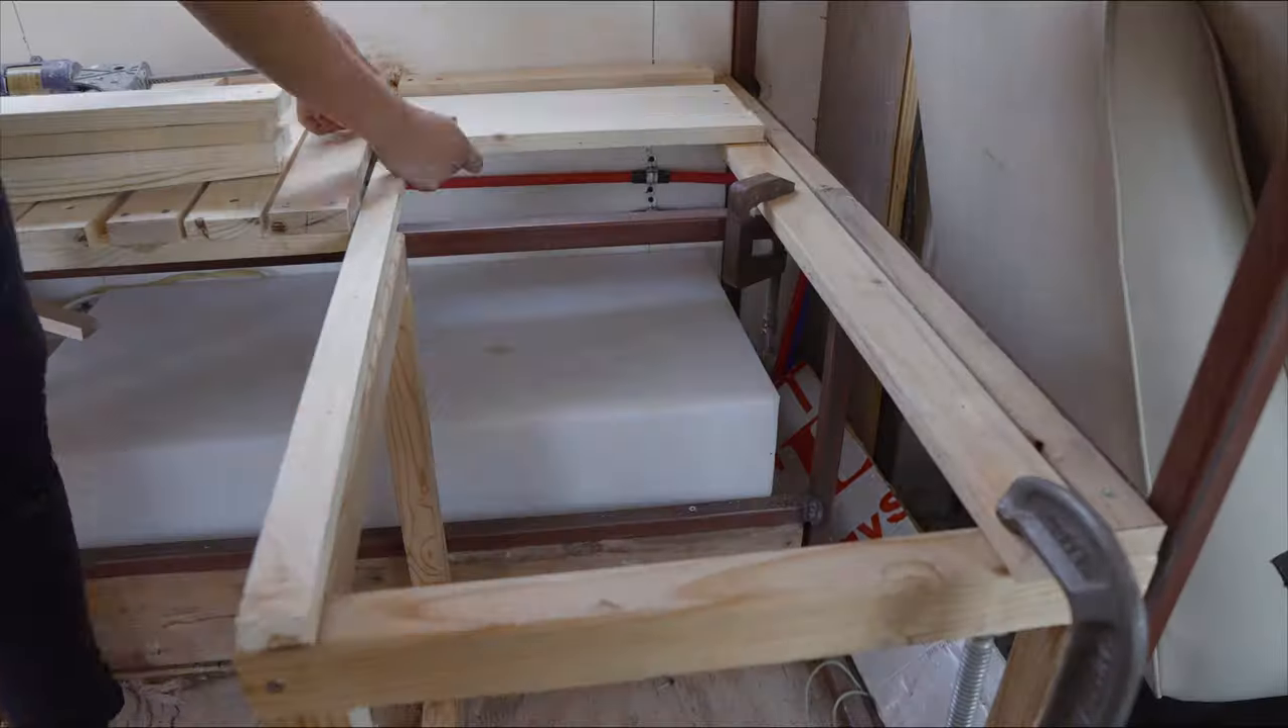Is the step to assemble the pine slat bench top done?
No.